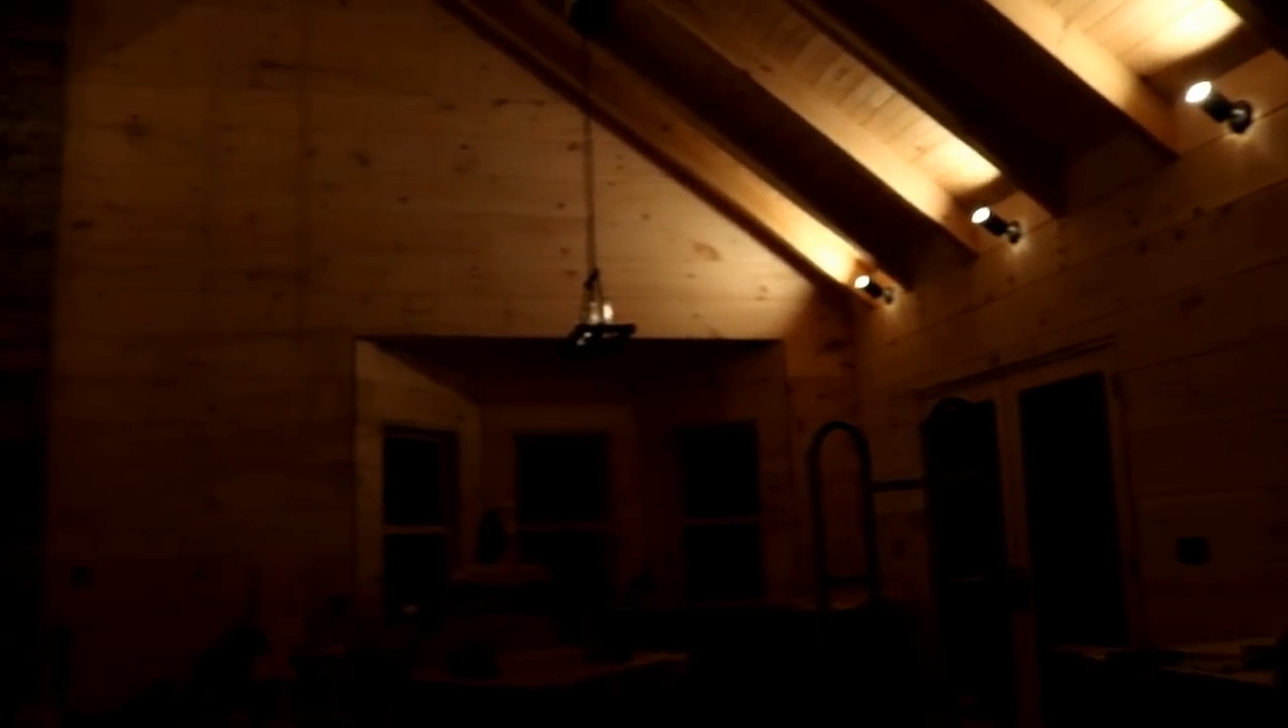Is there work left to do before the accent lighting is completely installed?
No.